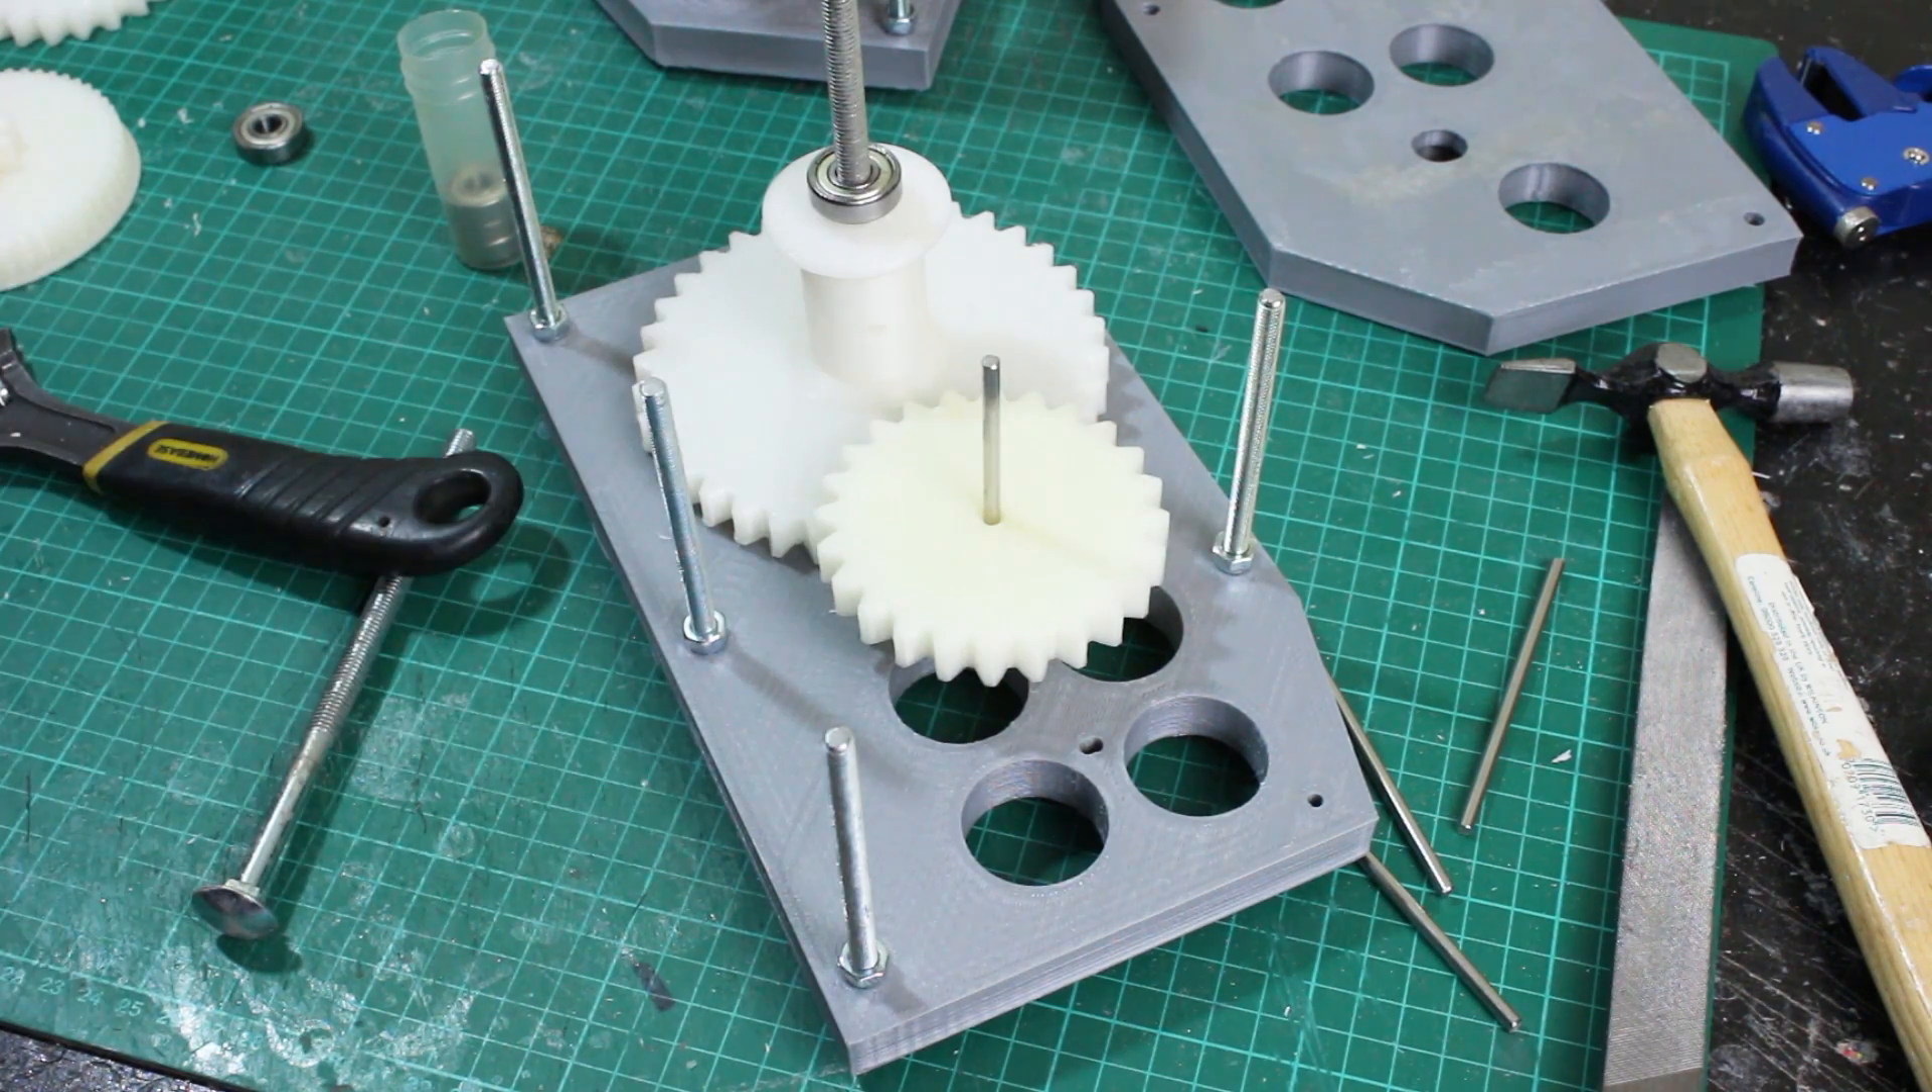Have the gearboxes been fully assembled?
No.